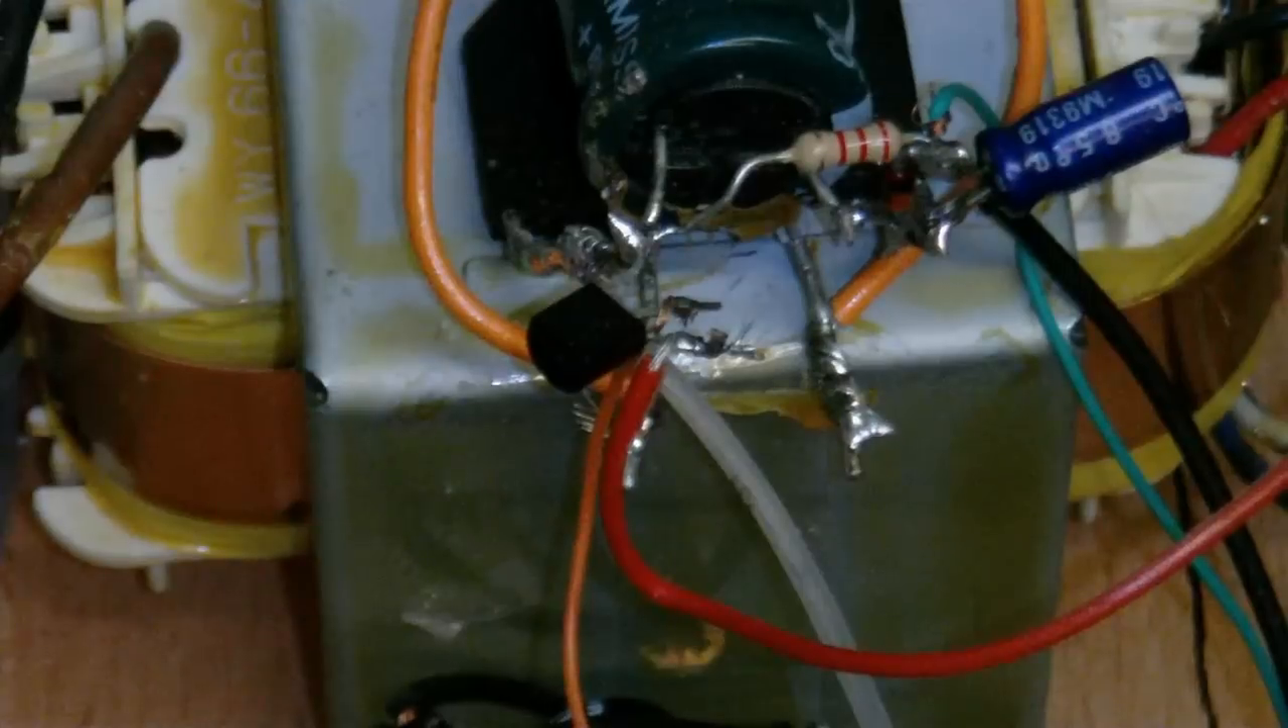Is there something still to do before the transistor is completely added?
No.